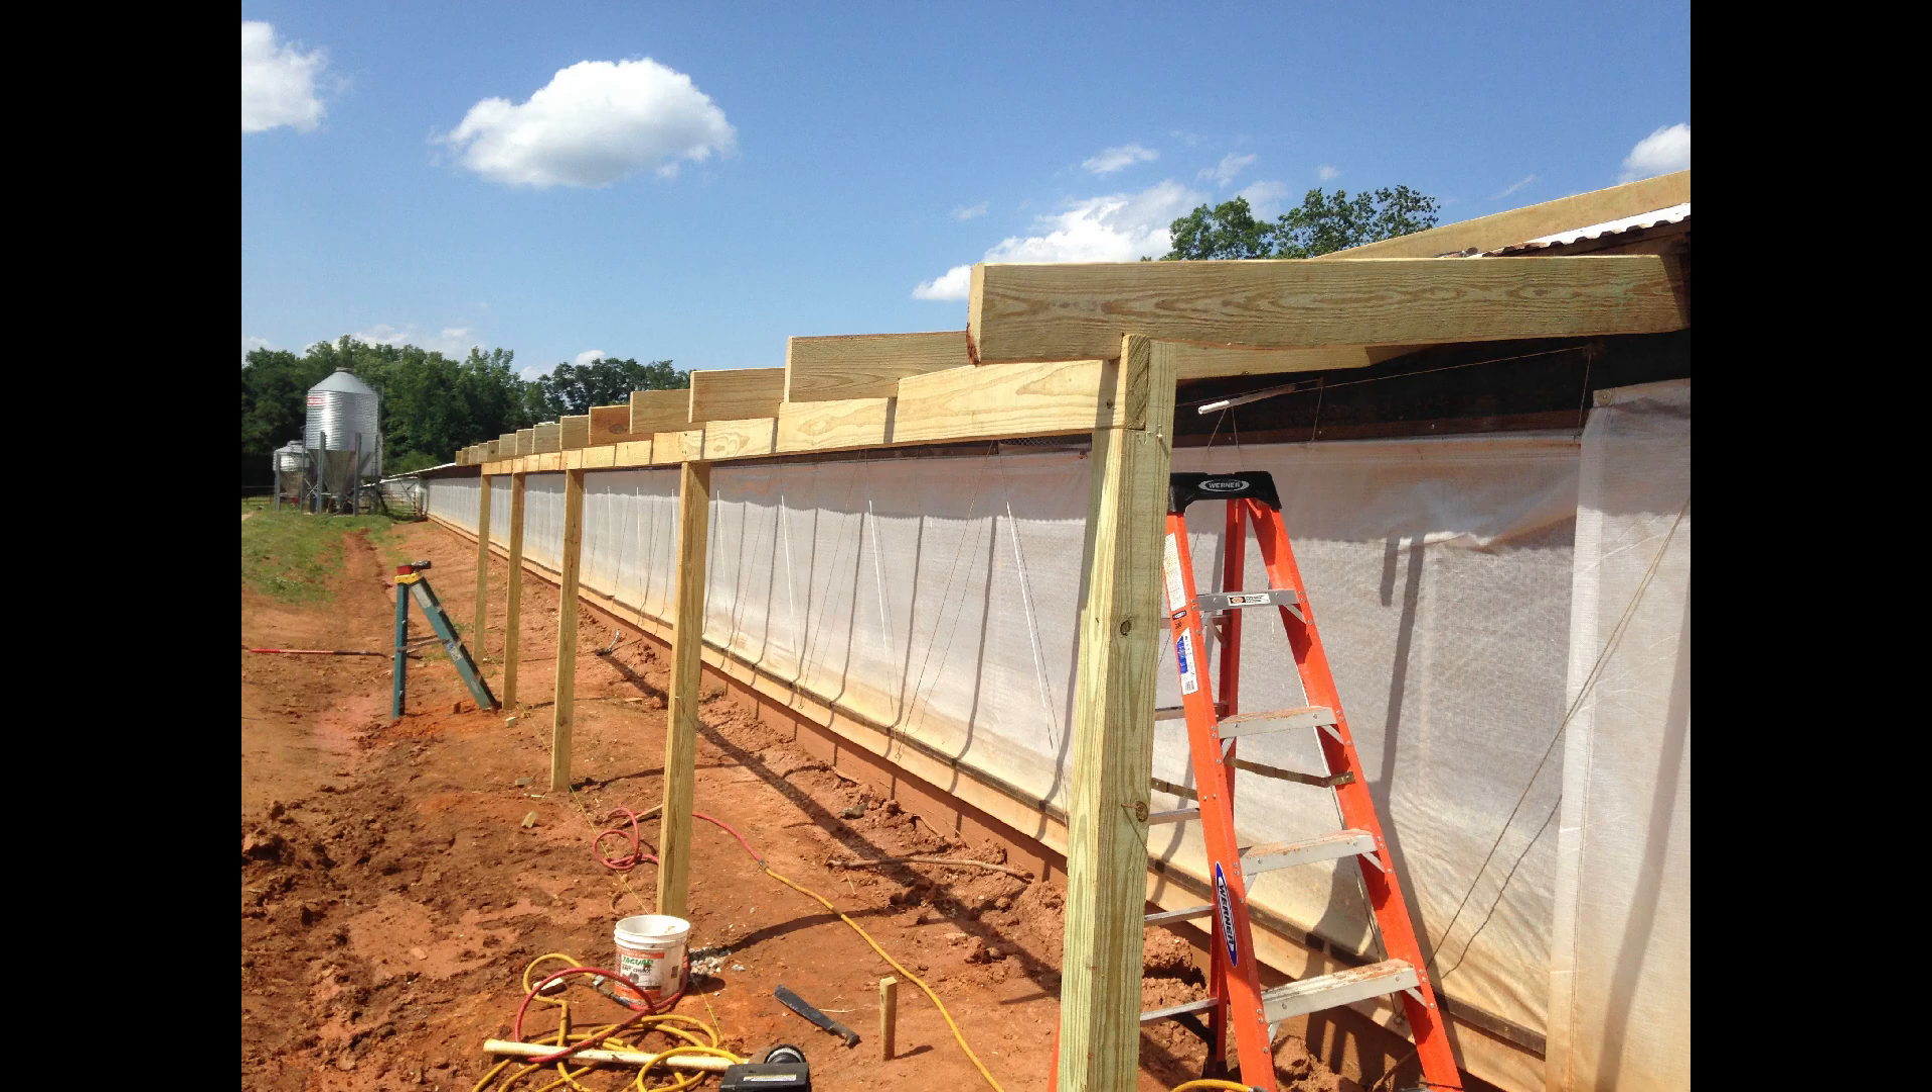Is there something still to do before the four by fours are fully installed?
No.